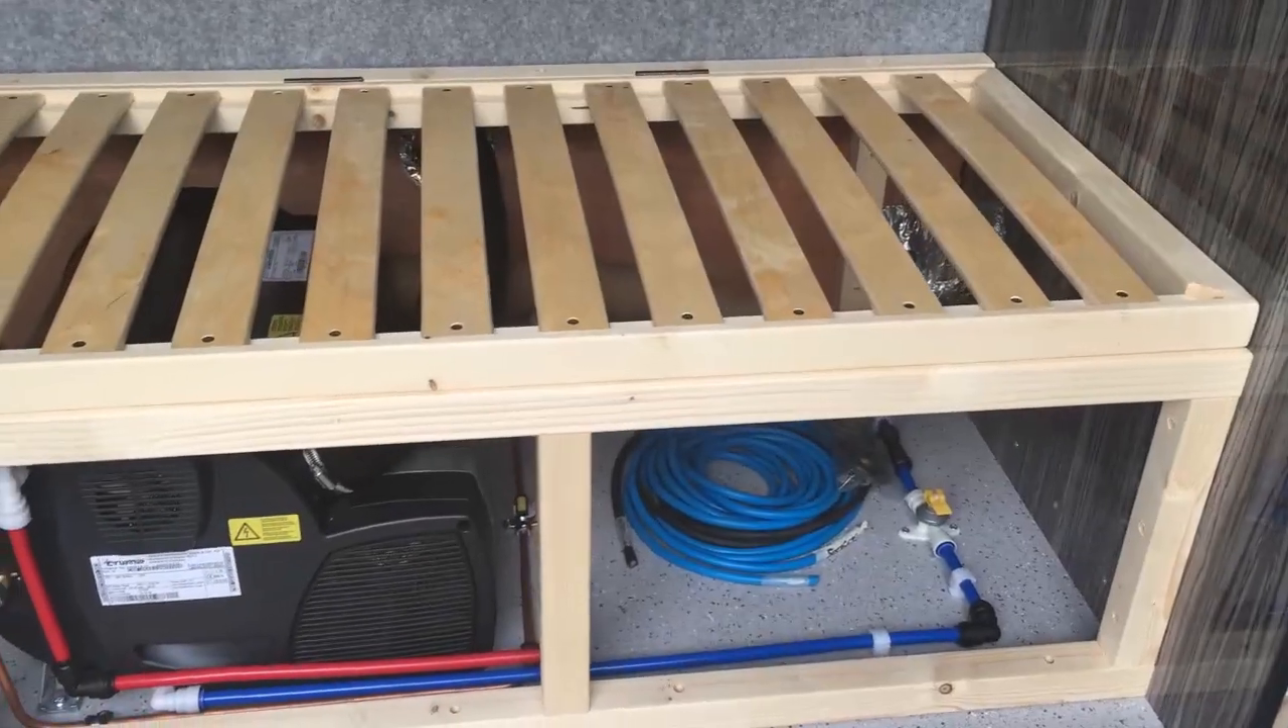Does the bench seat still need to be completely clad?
Yes.